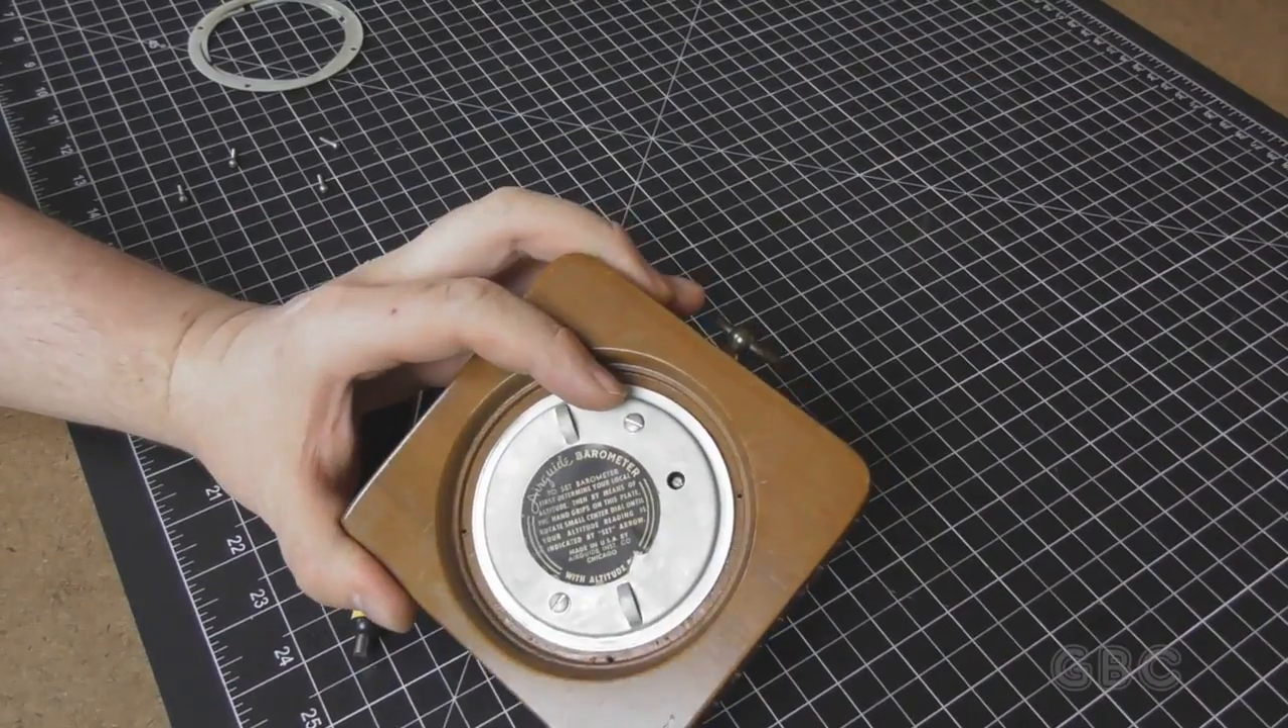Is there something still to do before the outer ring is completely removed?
No.